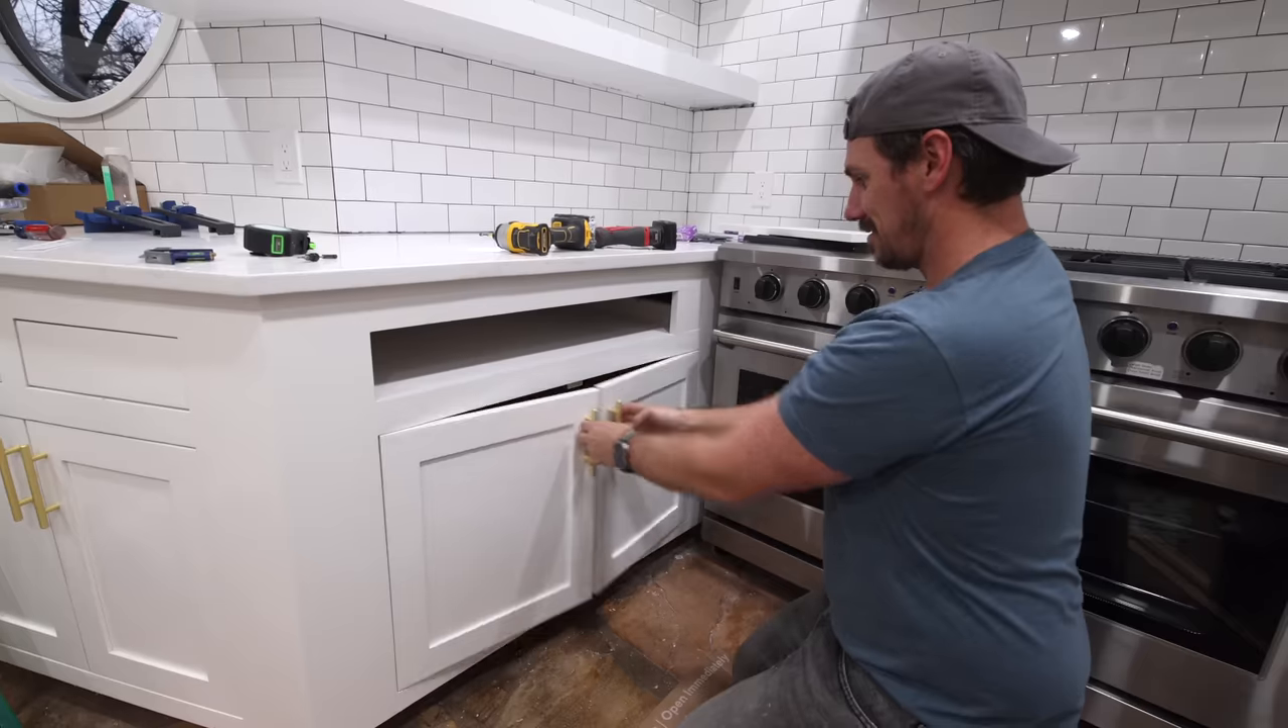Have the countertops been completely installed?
Yes.